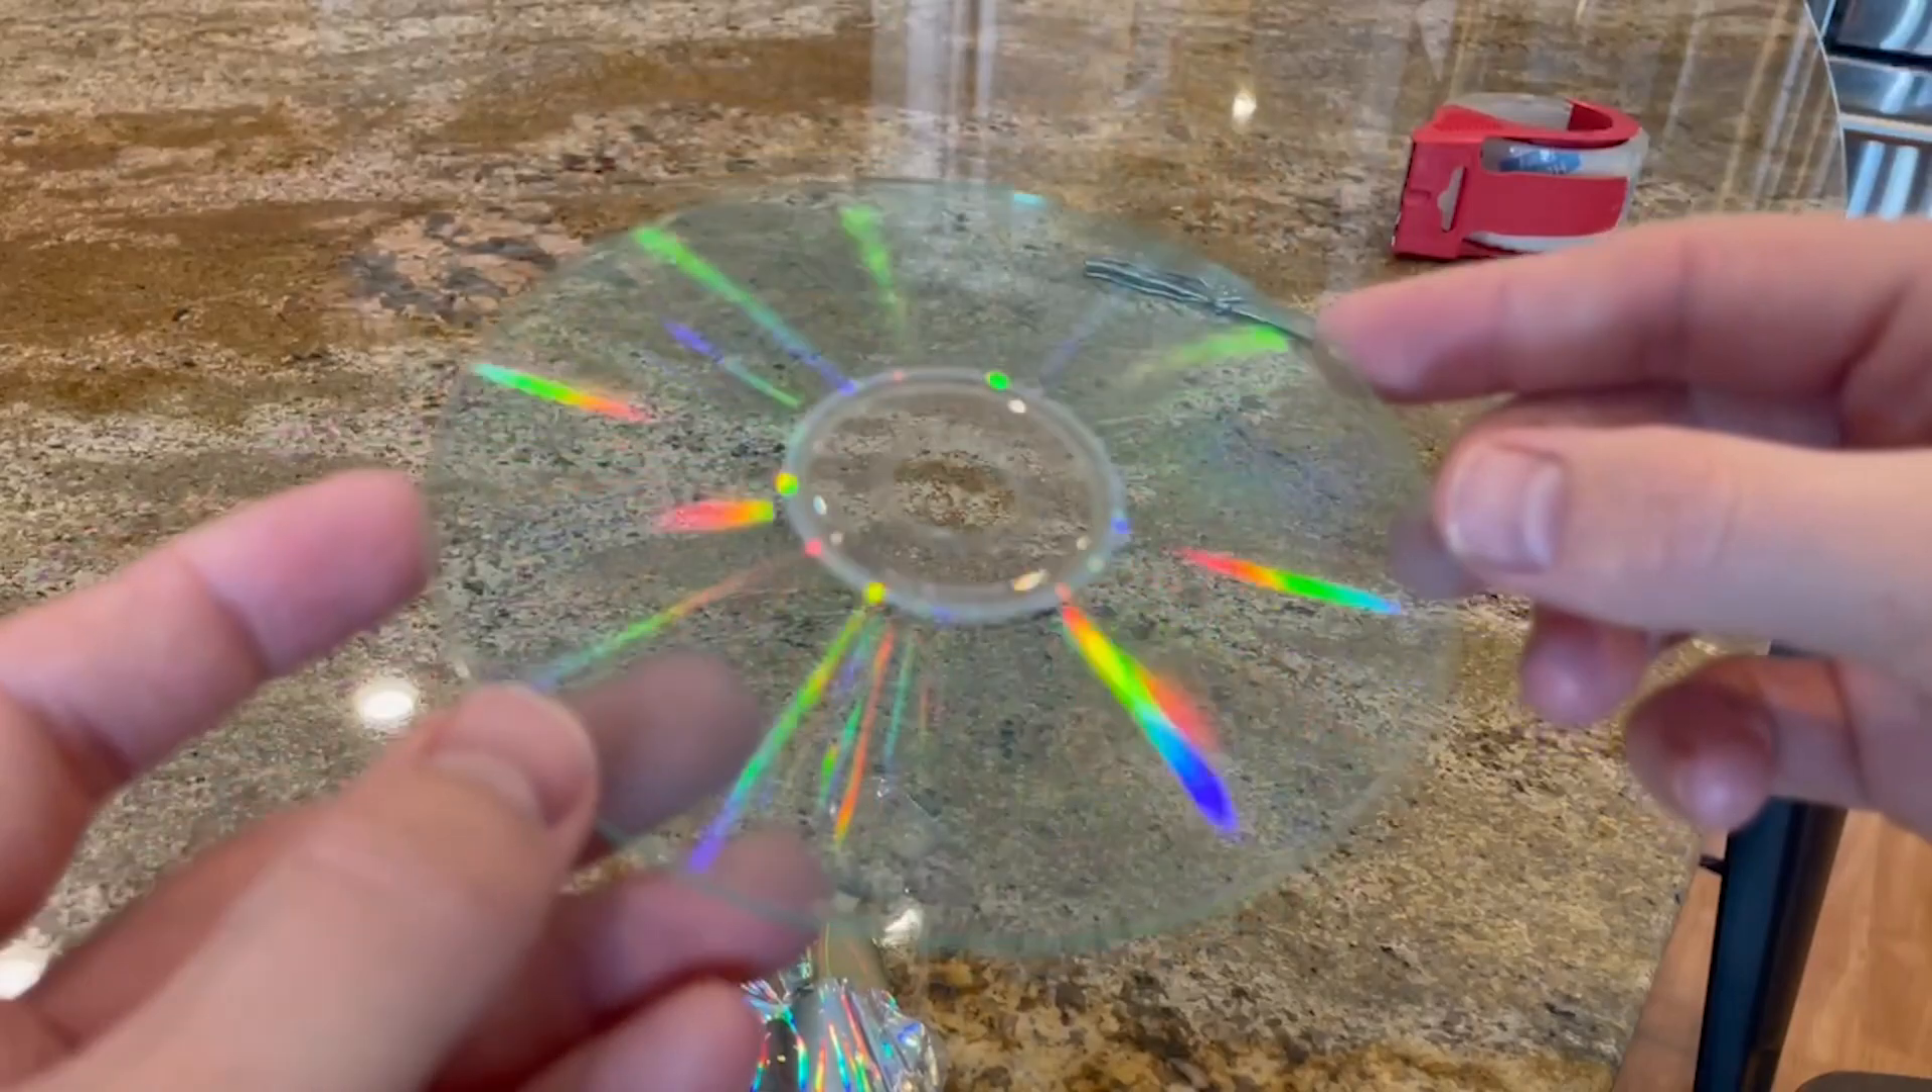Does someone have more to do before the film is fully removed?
No.